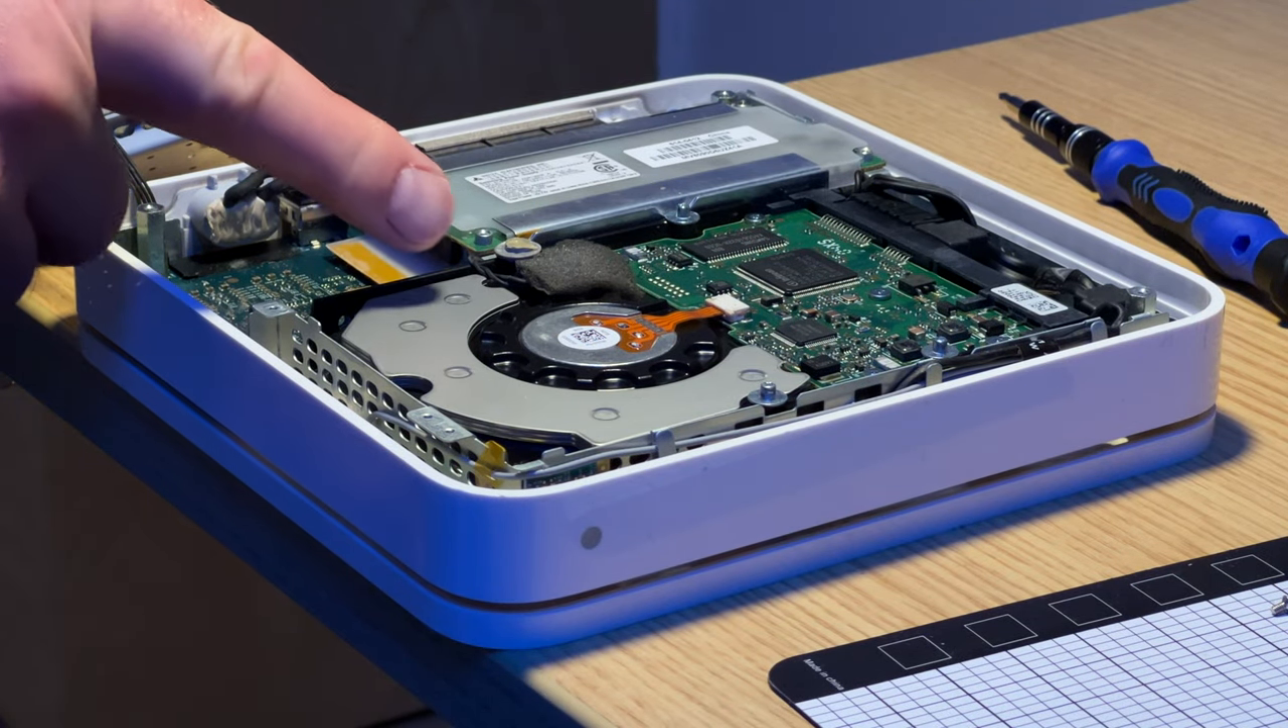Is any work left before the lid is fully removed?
No.